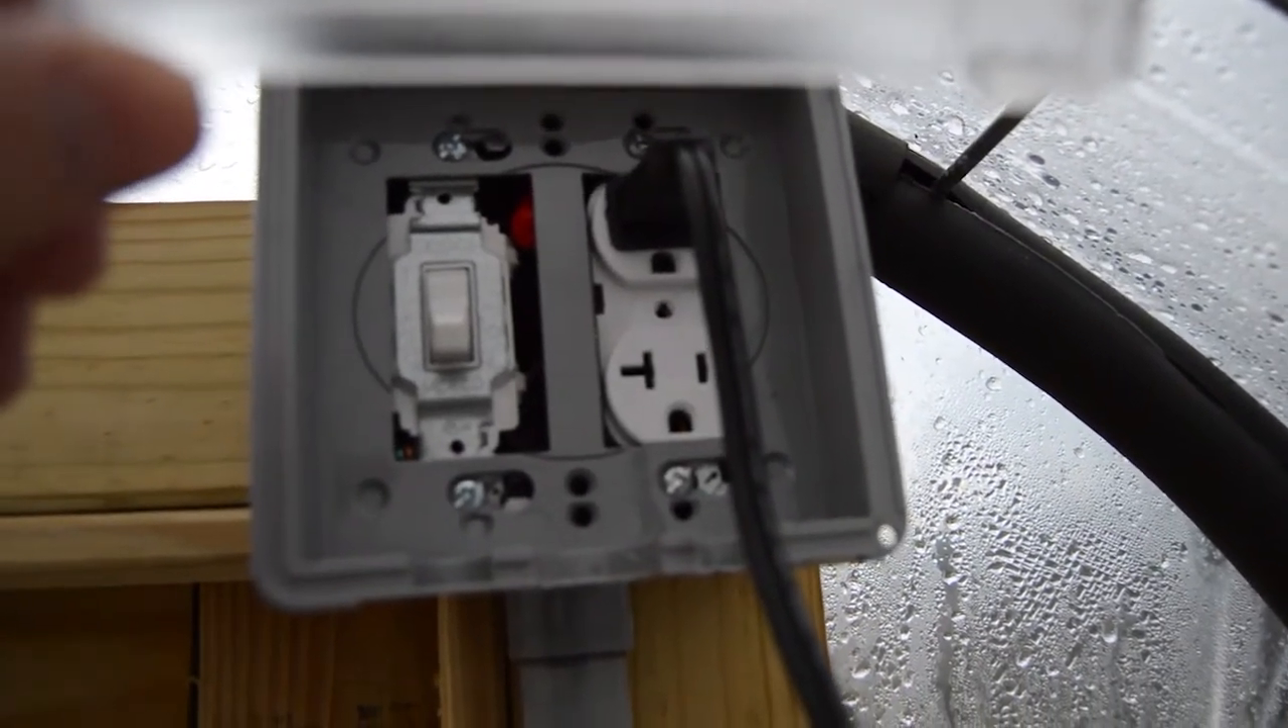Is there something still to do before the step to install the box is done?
No.